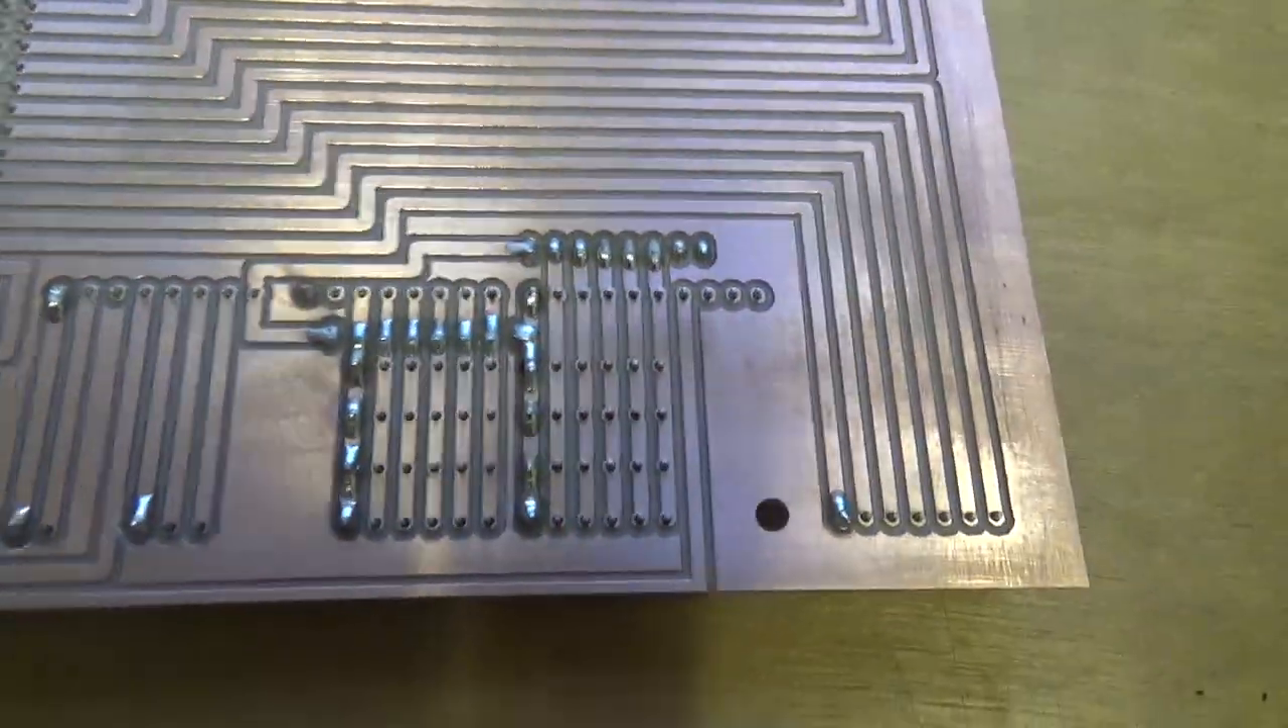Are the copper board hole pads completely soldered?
No.